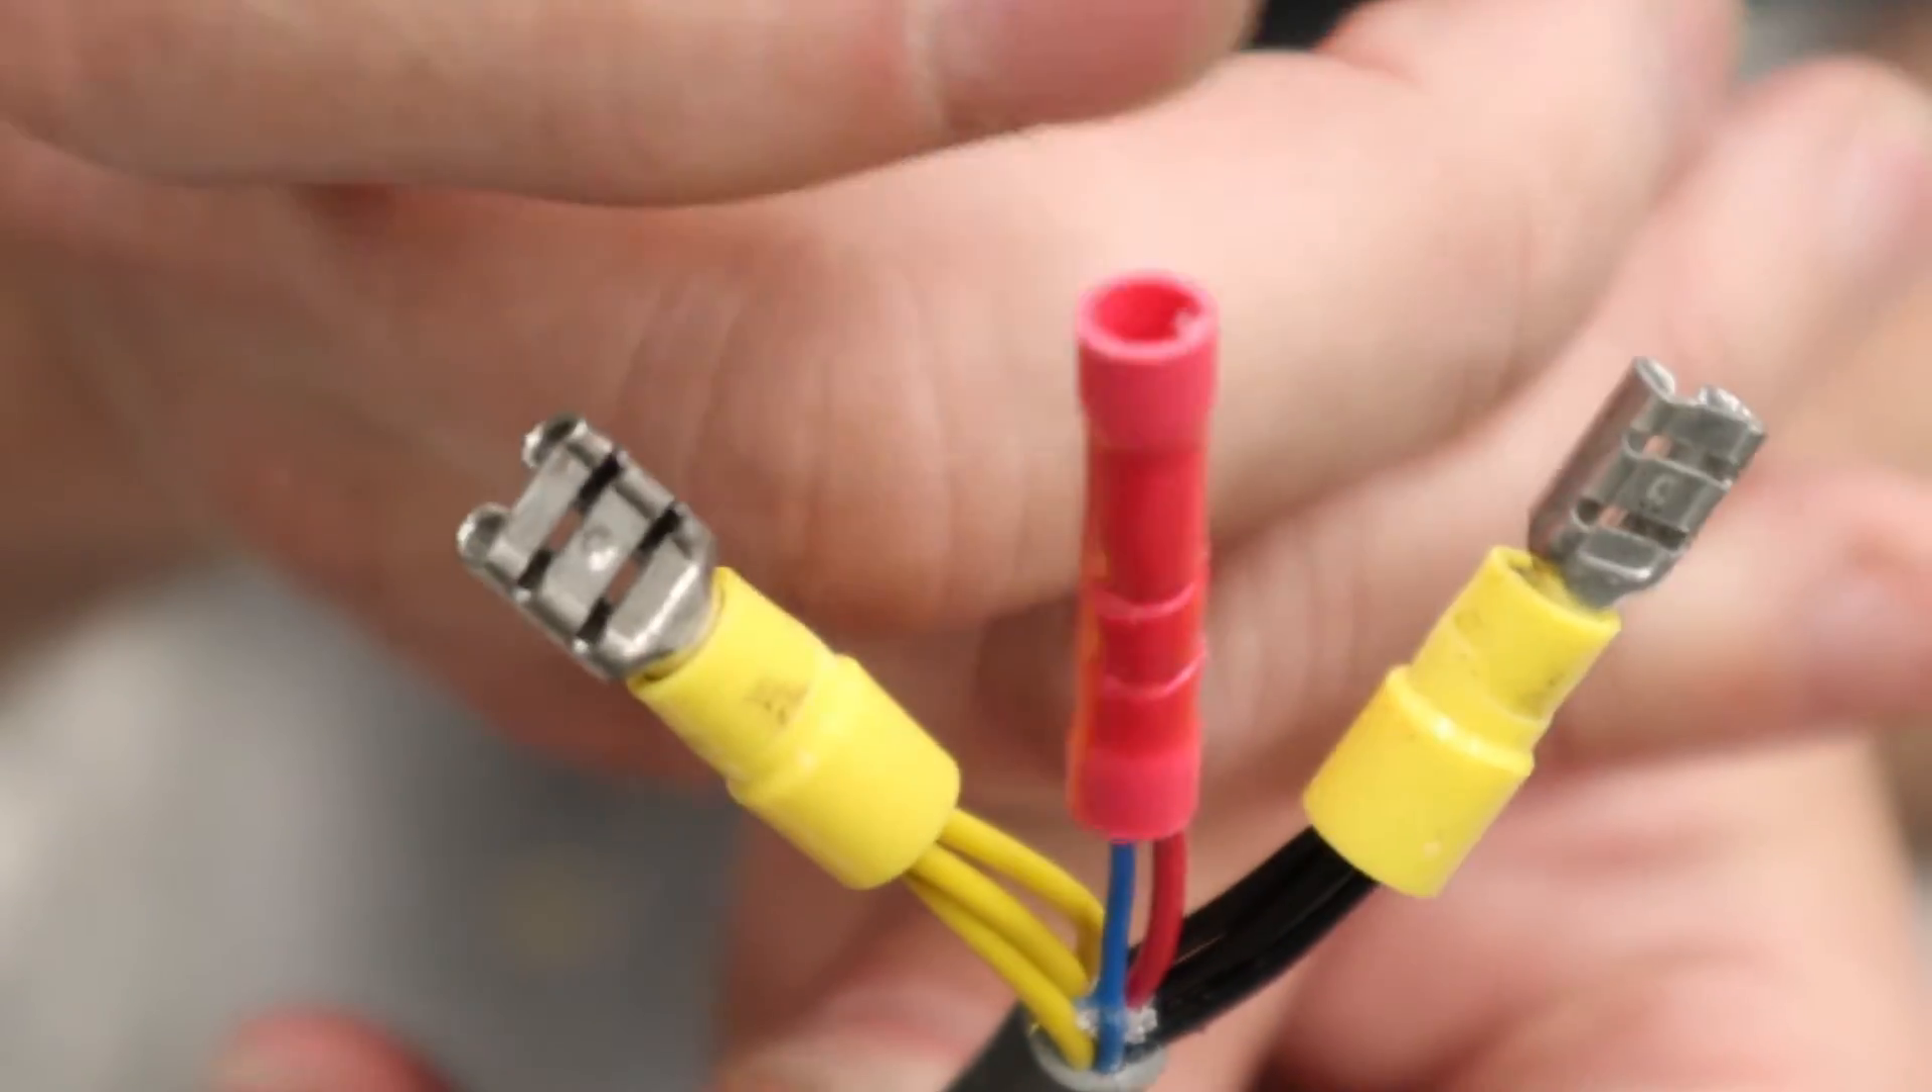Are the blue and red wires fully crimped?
Yes.